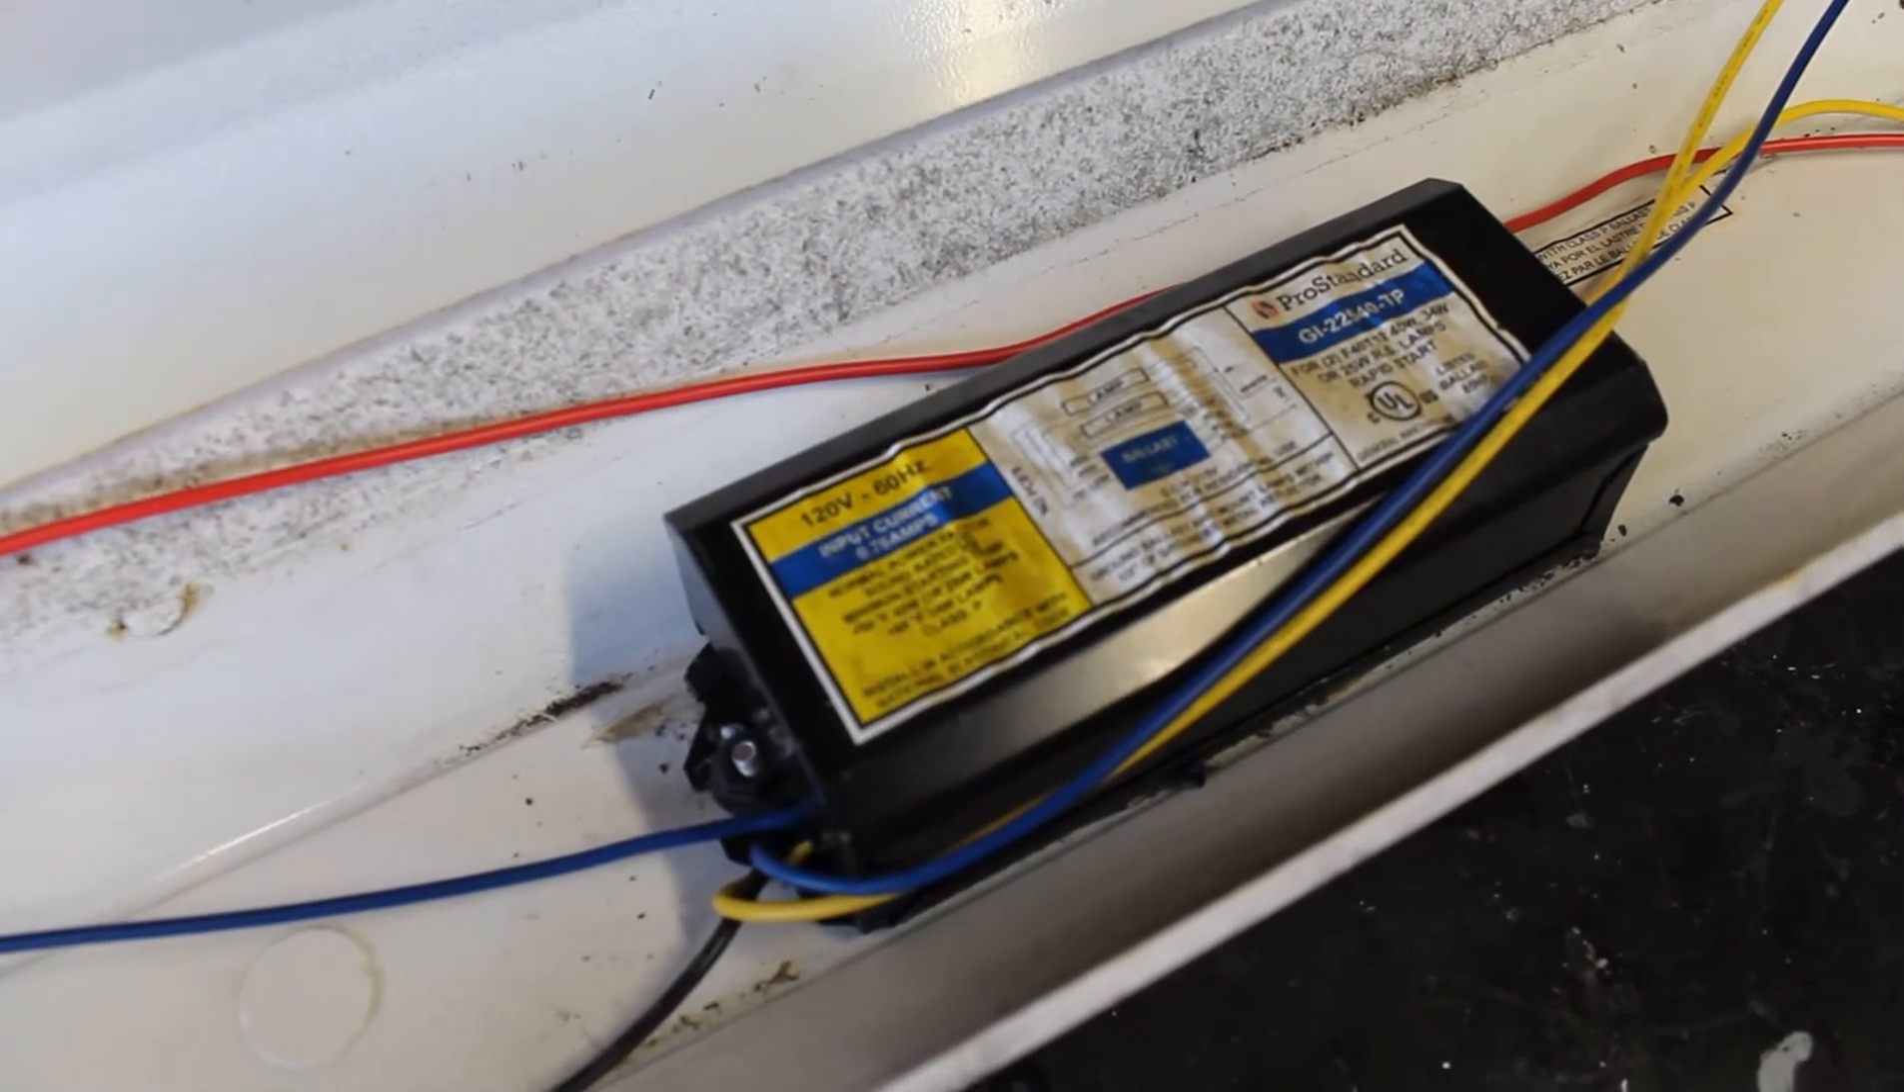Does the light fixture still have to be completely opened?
No.